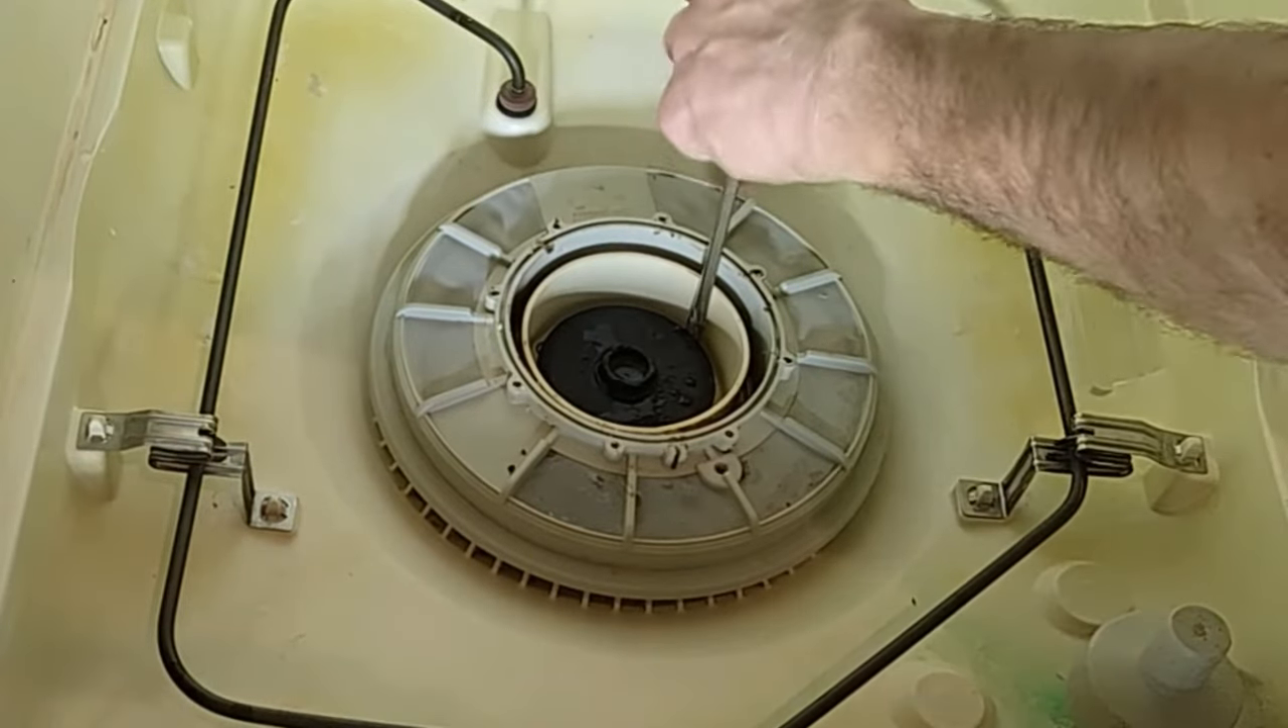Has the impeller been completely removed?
No.